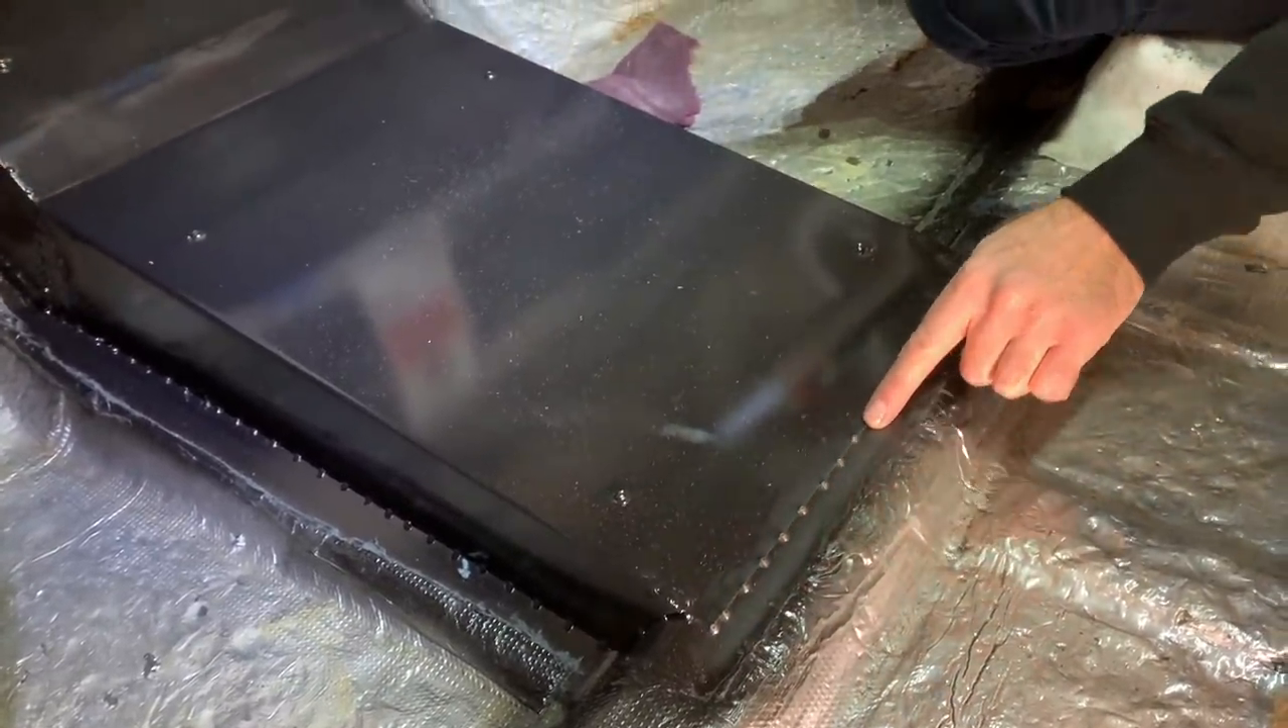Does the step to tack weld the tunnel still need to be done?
No.